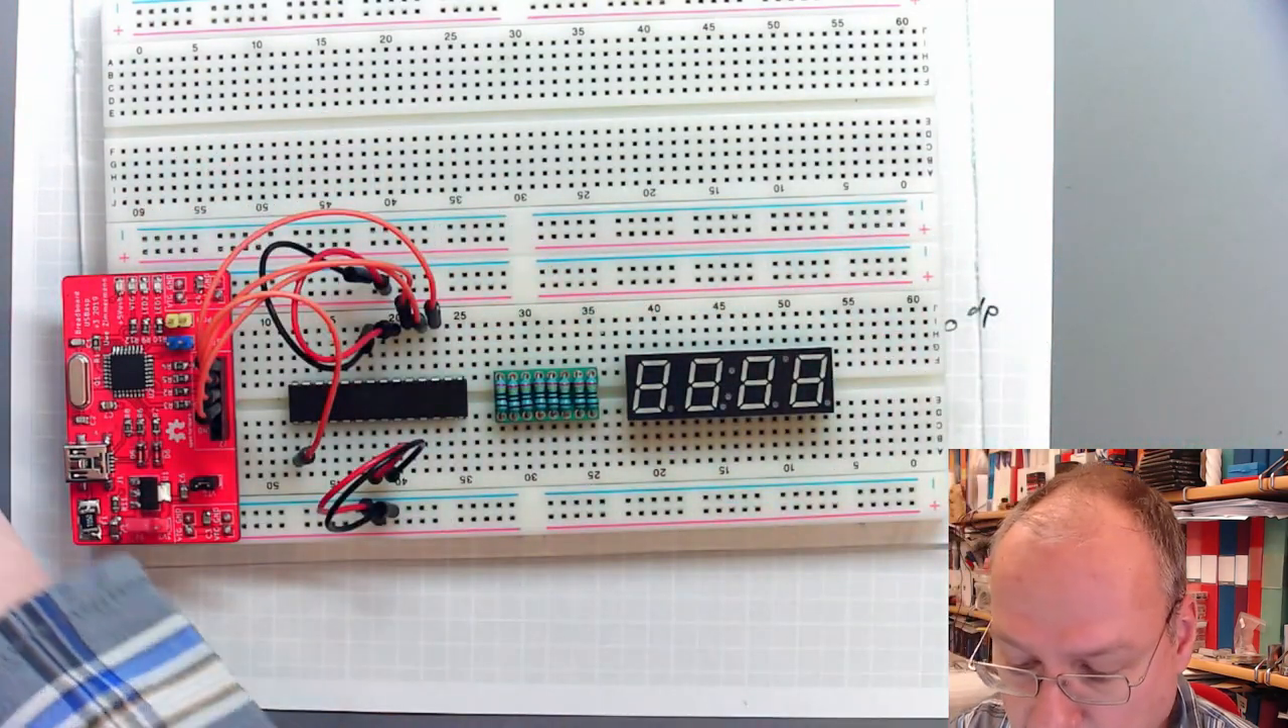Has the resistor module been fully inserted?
Yes.